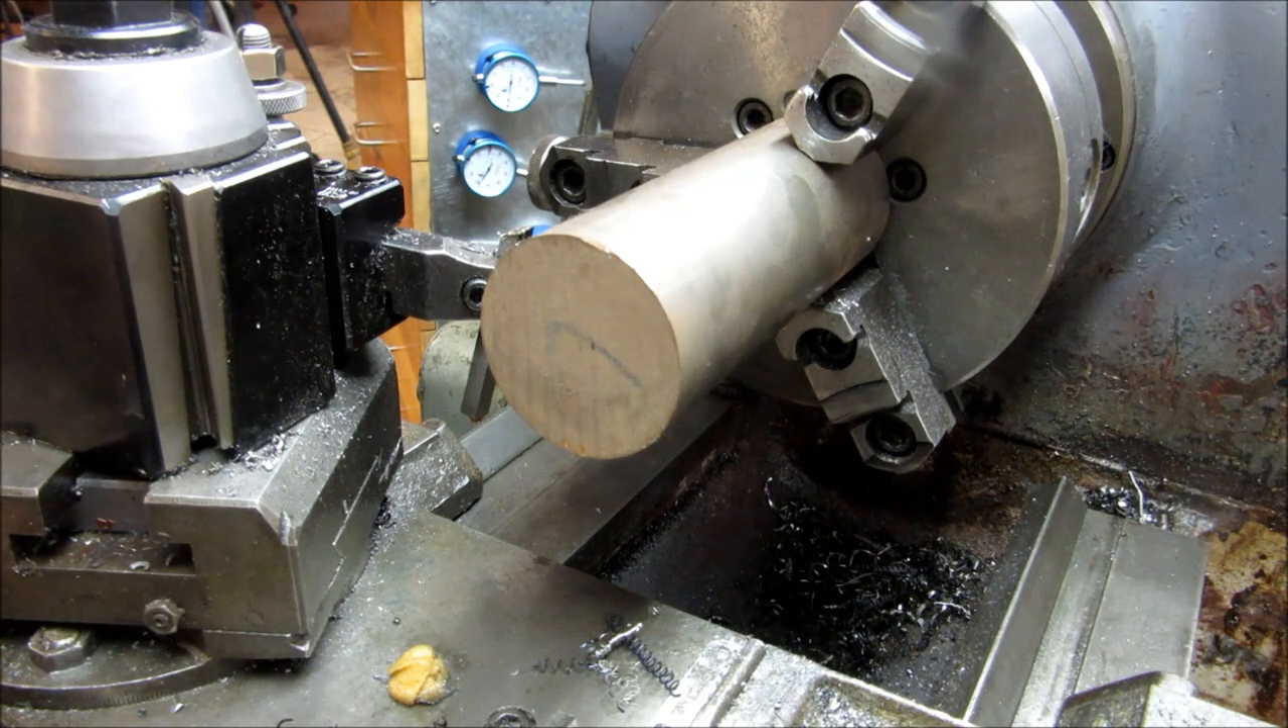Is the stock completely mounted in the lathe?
Yes.